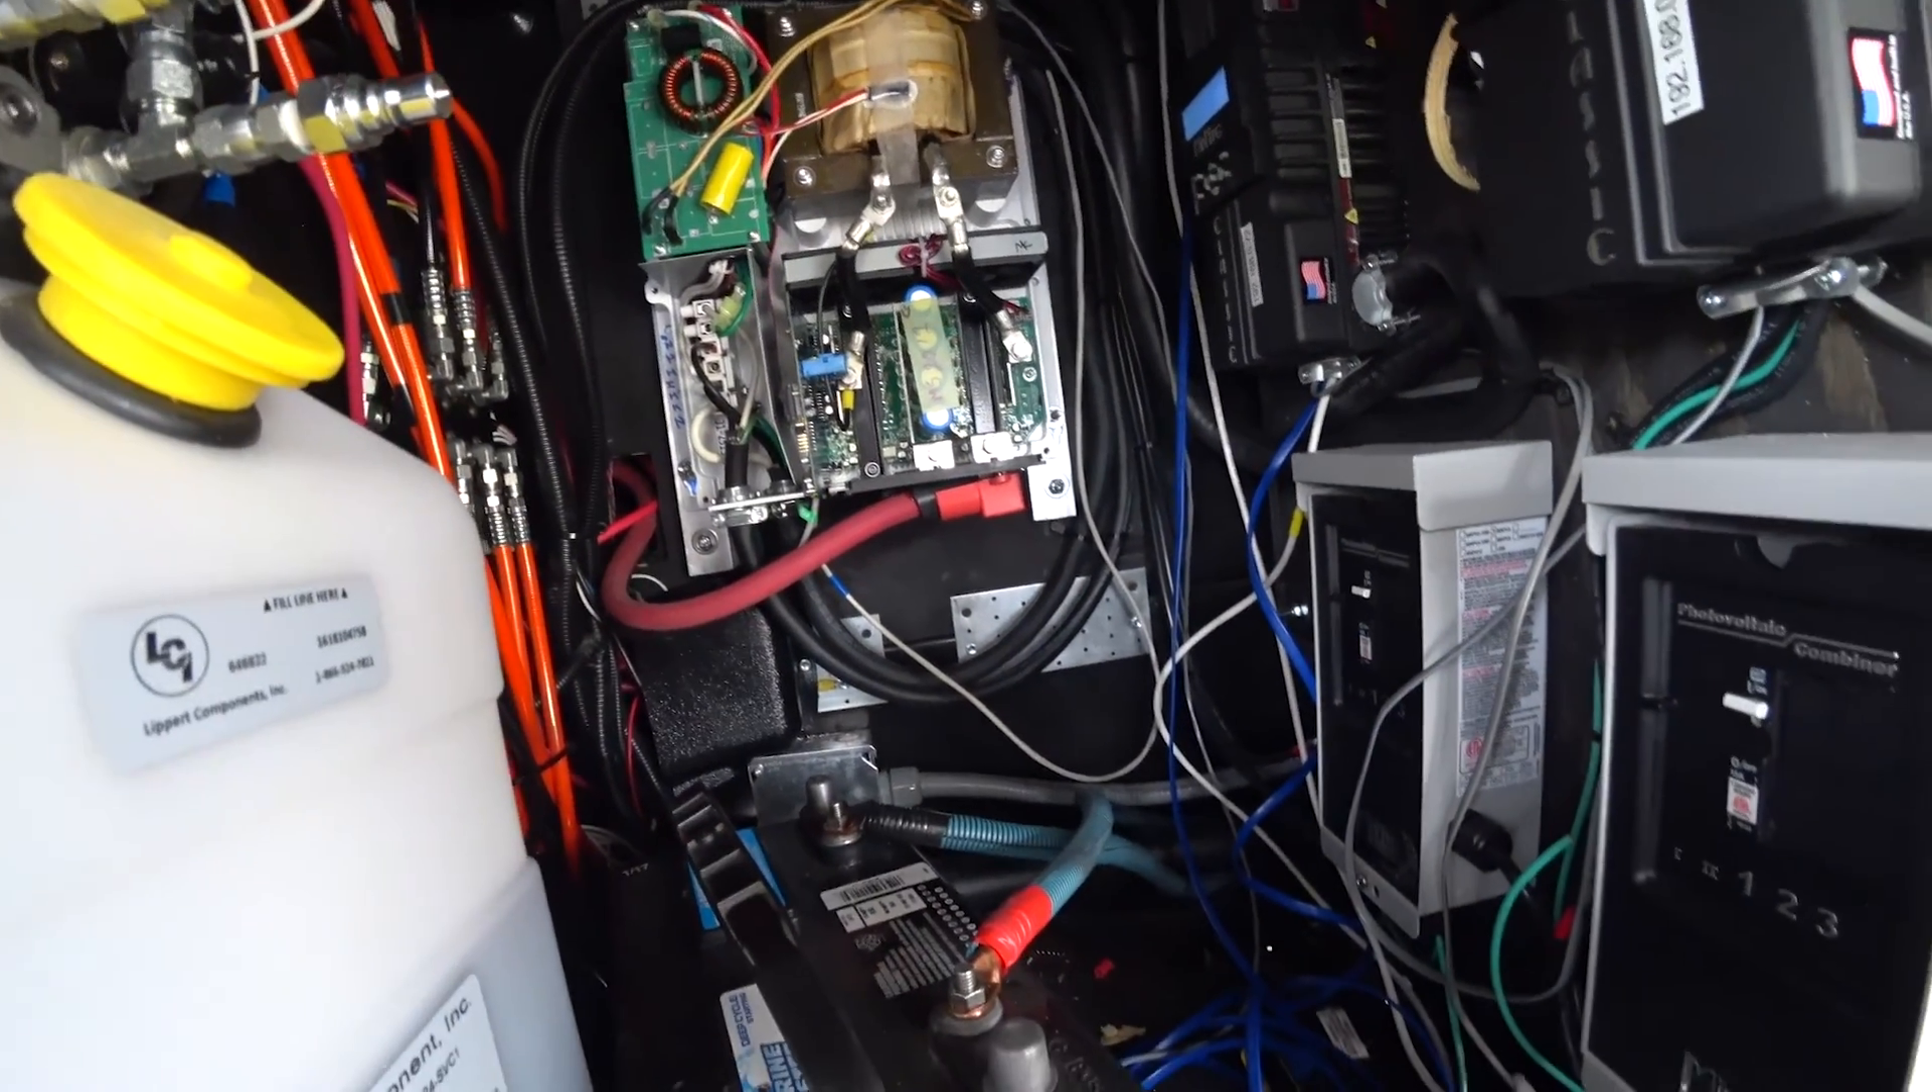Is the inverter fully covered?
No.